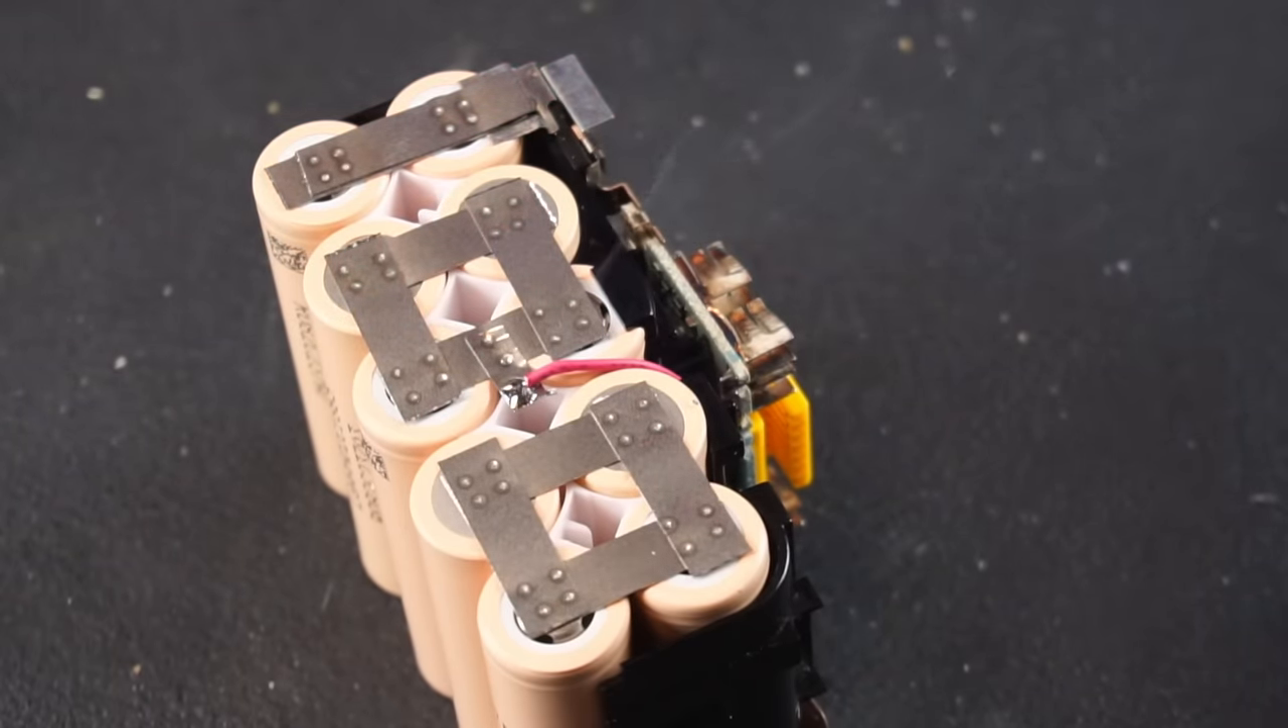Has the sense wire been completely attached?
Yes.